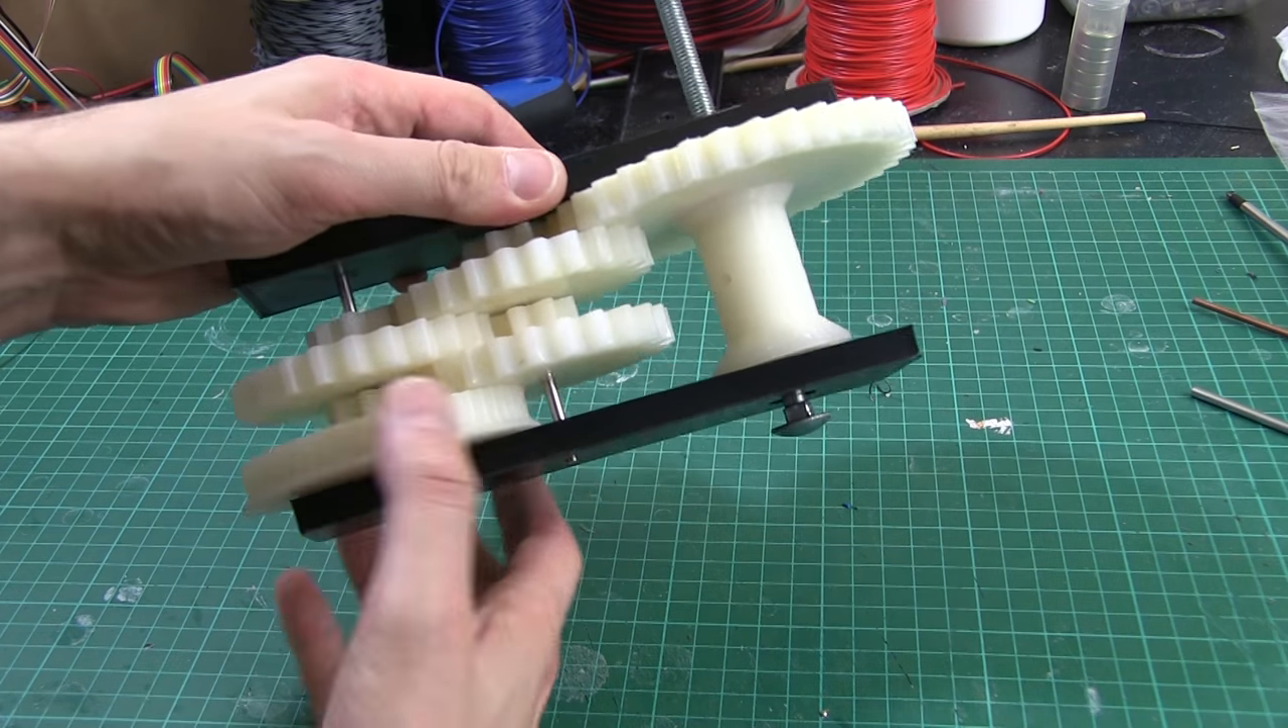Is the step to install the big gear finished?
Yes.